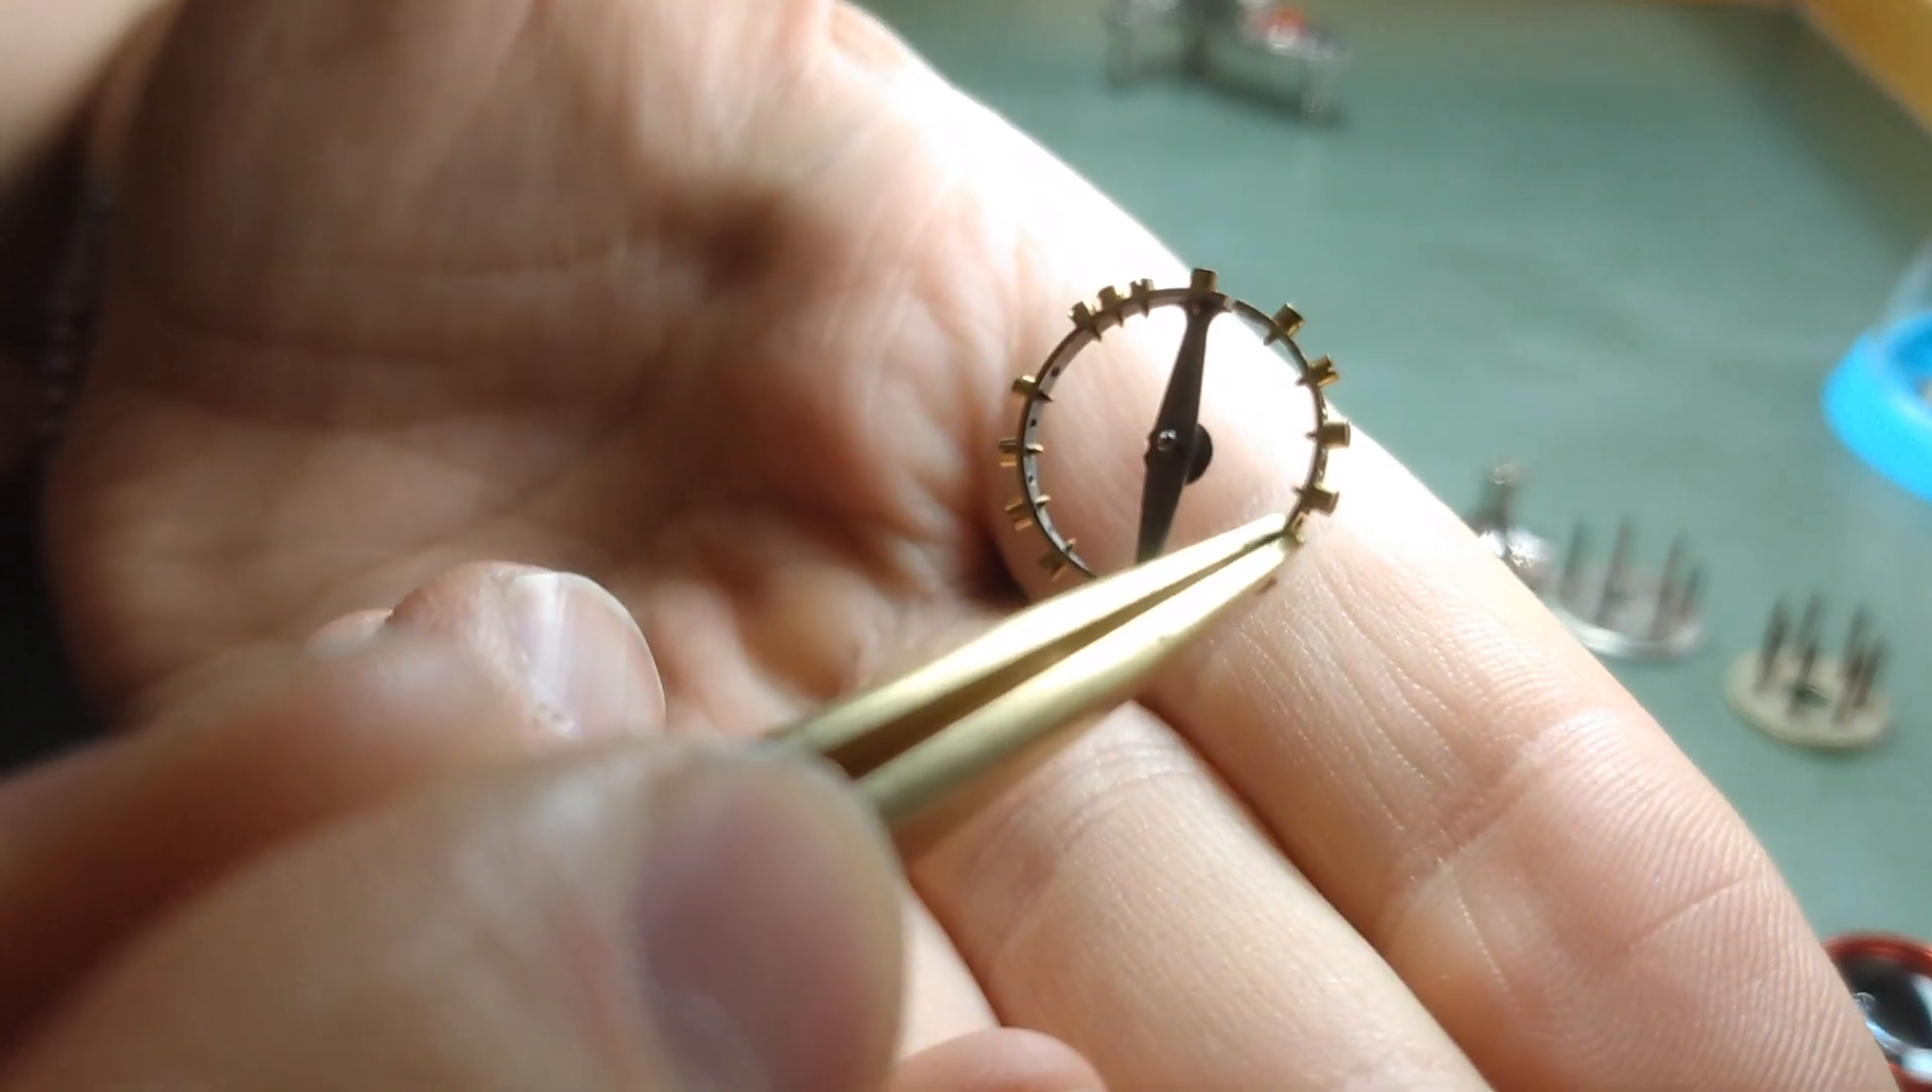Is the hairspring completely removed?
Yes.